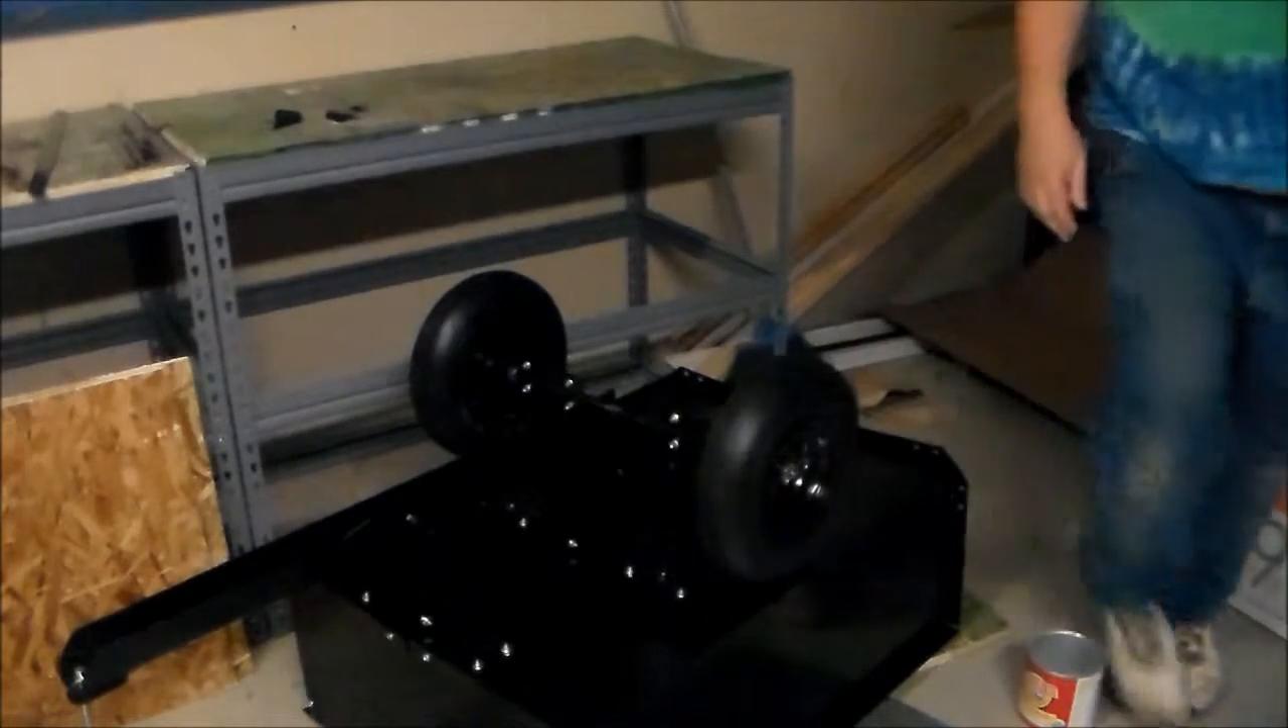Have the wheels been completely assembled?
Yes.